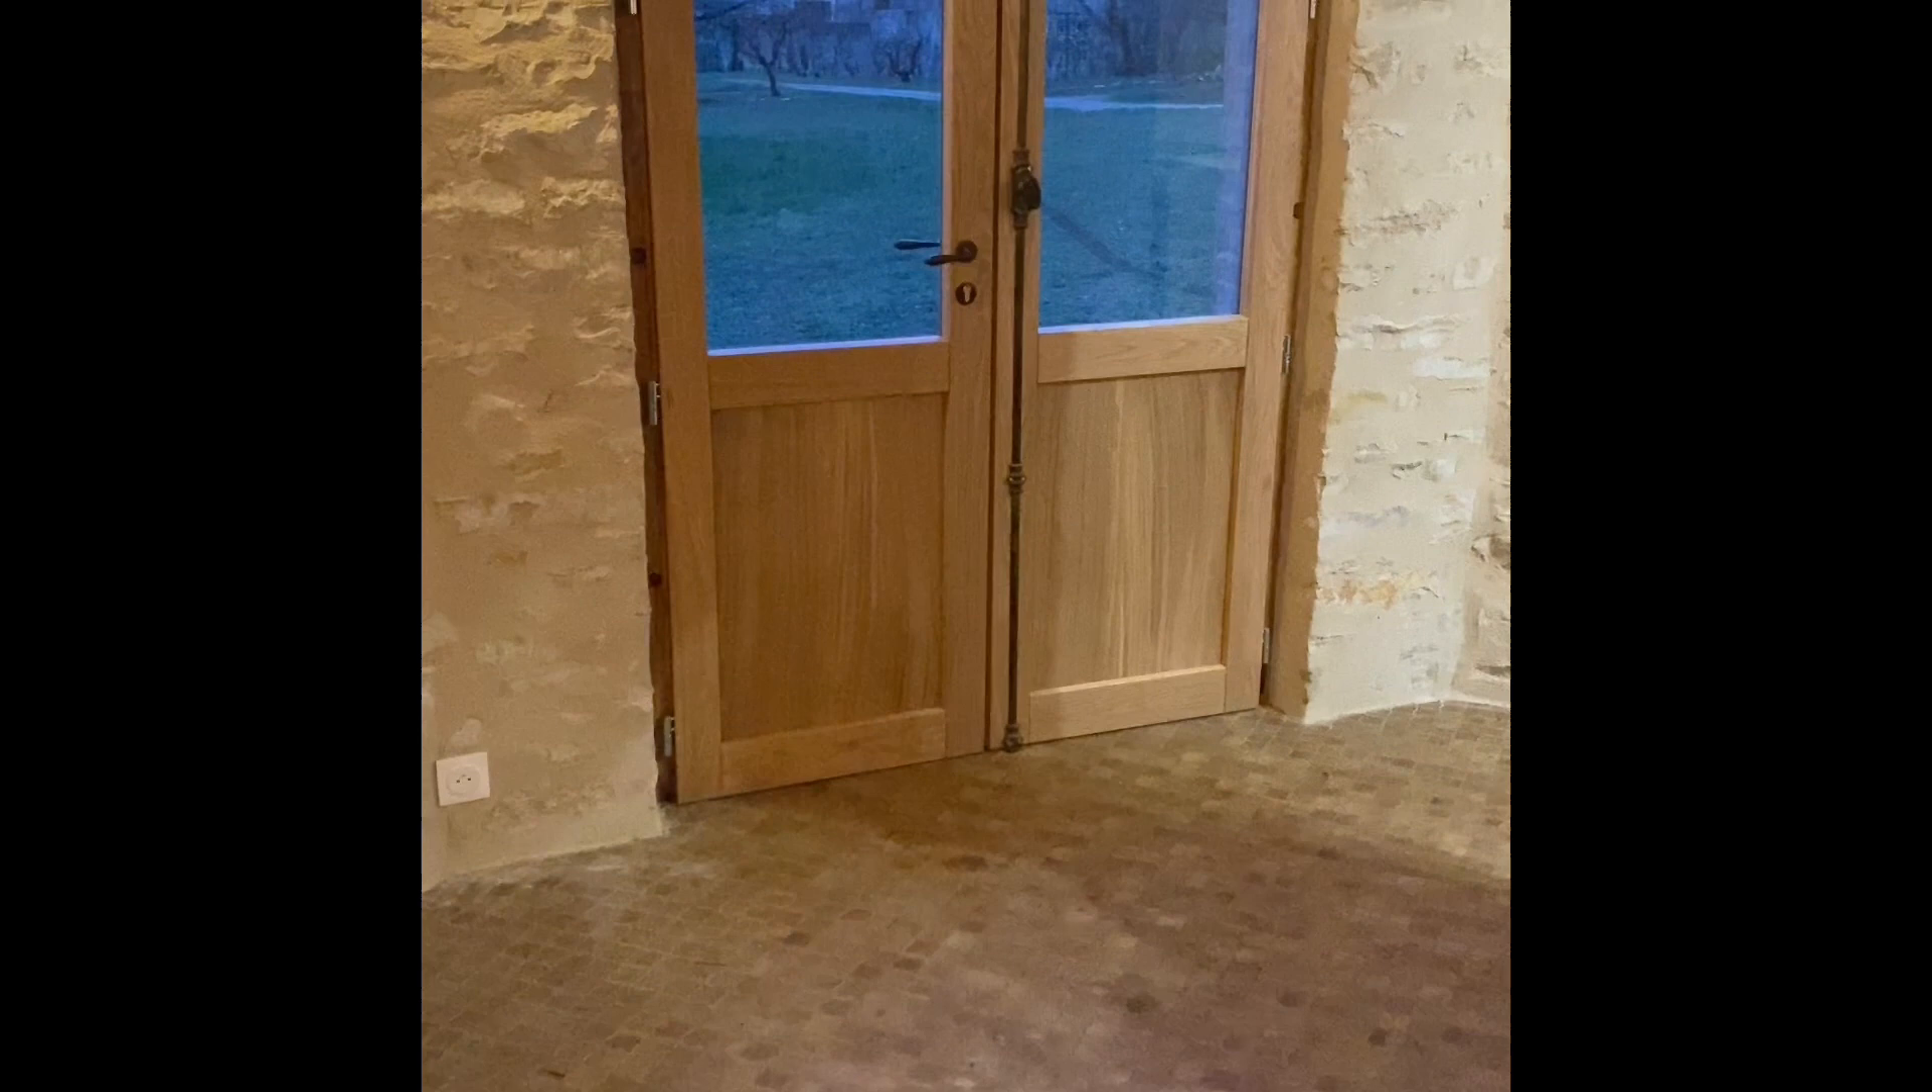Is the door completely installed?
Yes.